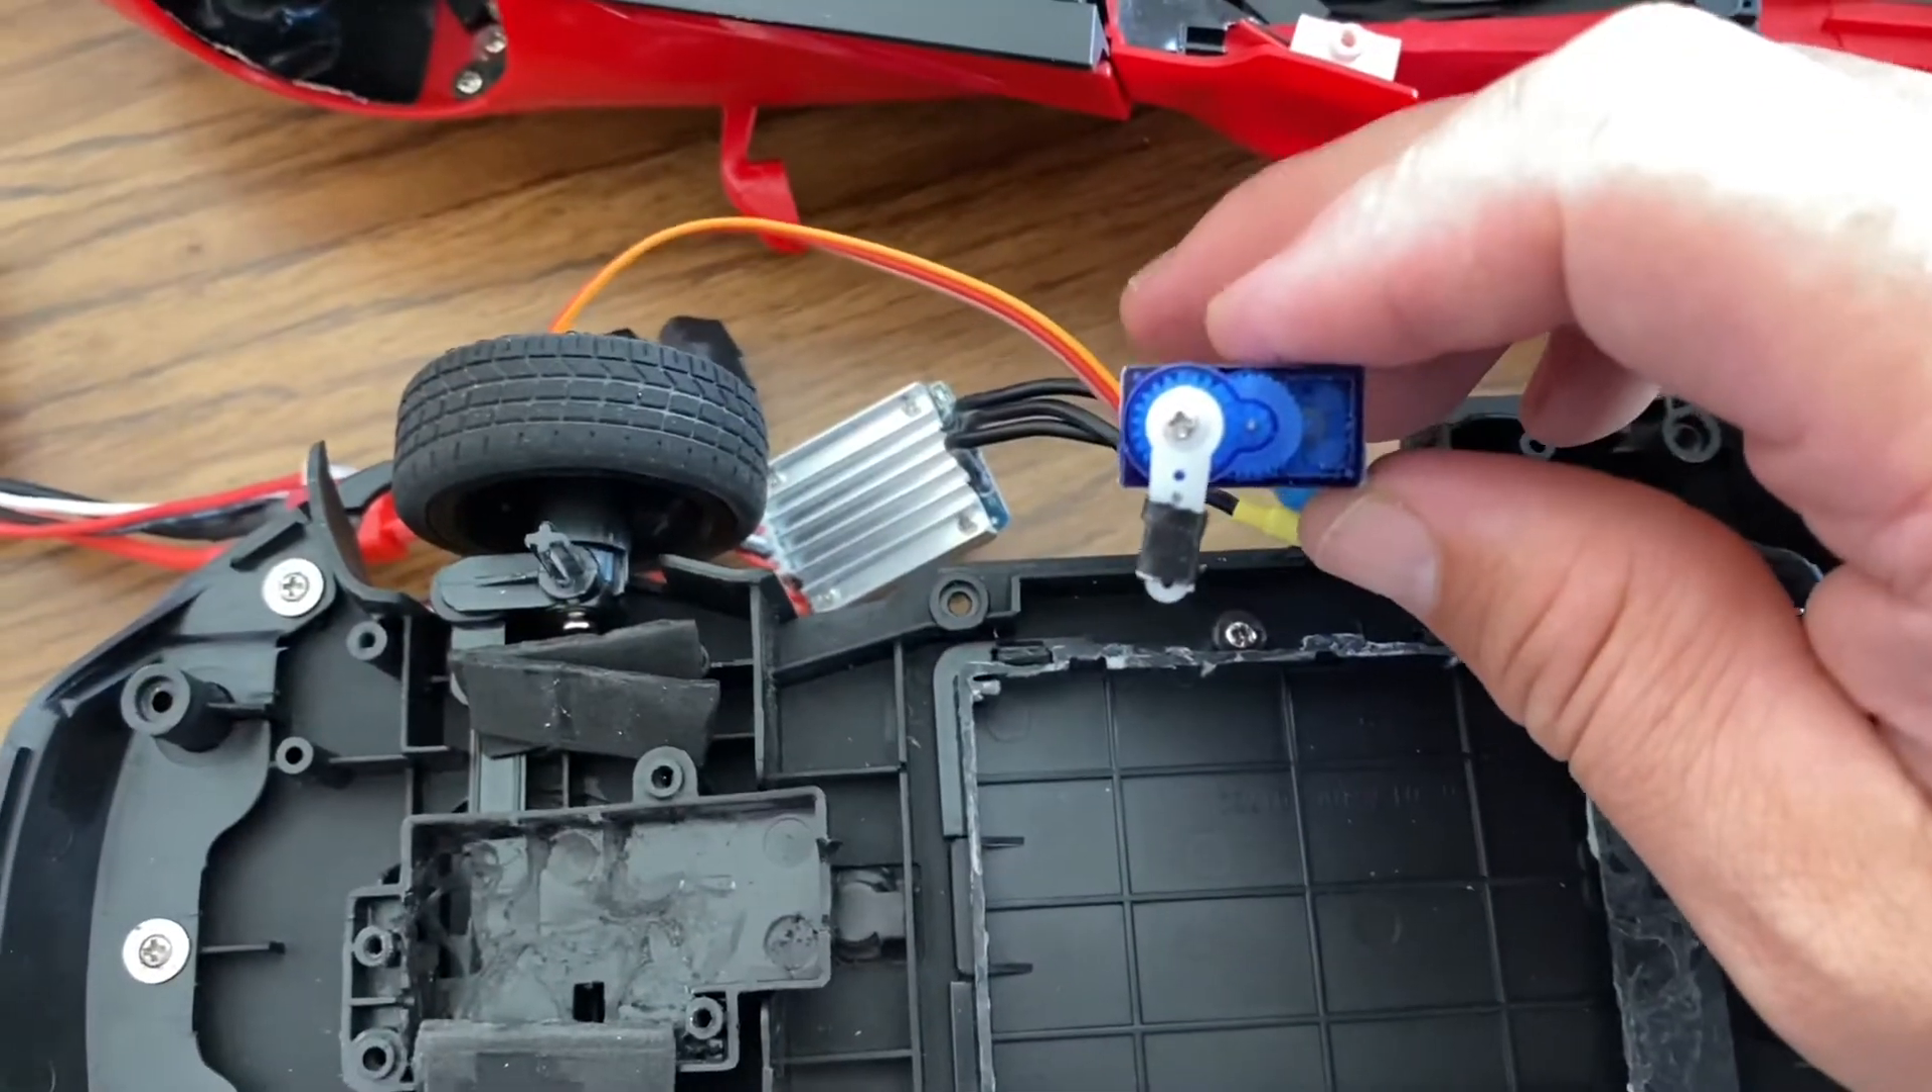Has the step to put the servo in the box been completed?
No.